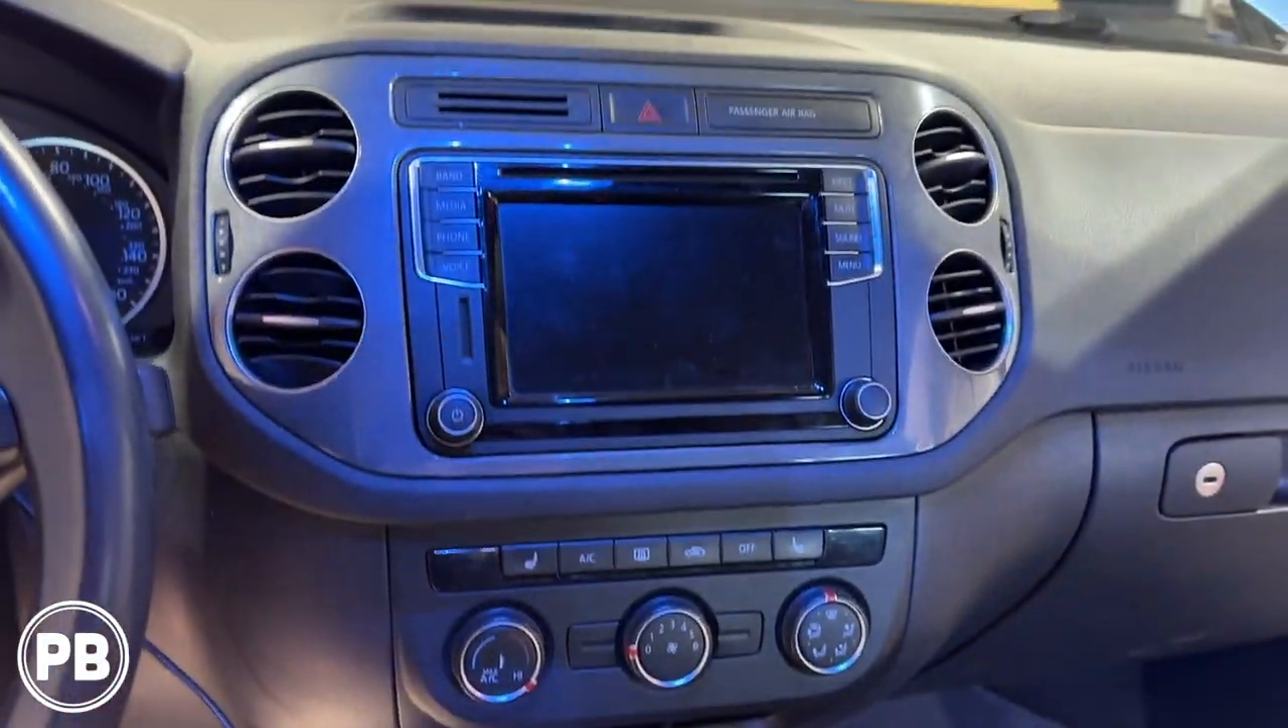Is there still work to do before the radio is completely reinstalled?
No.